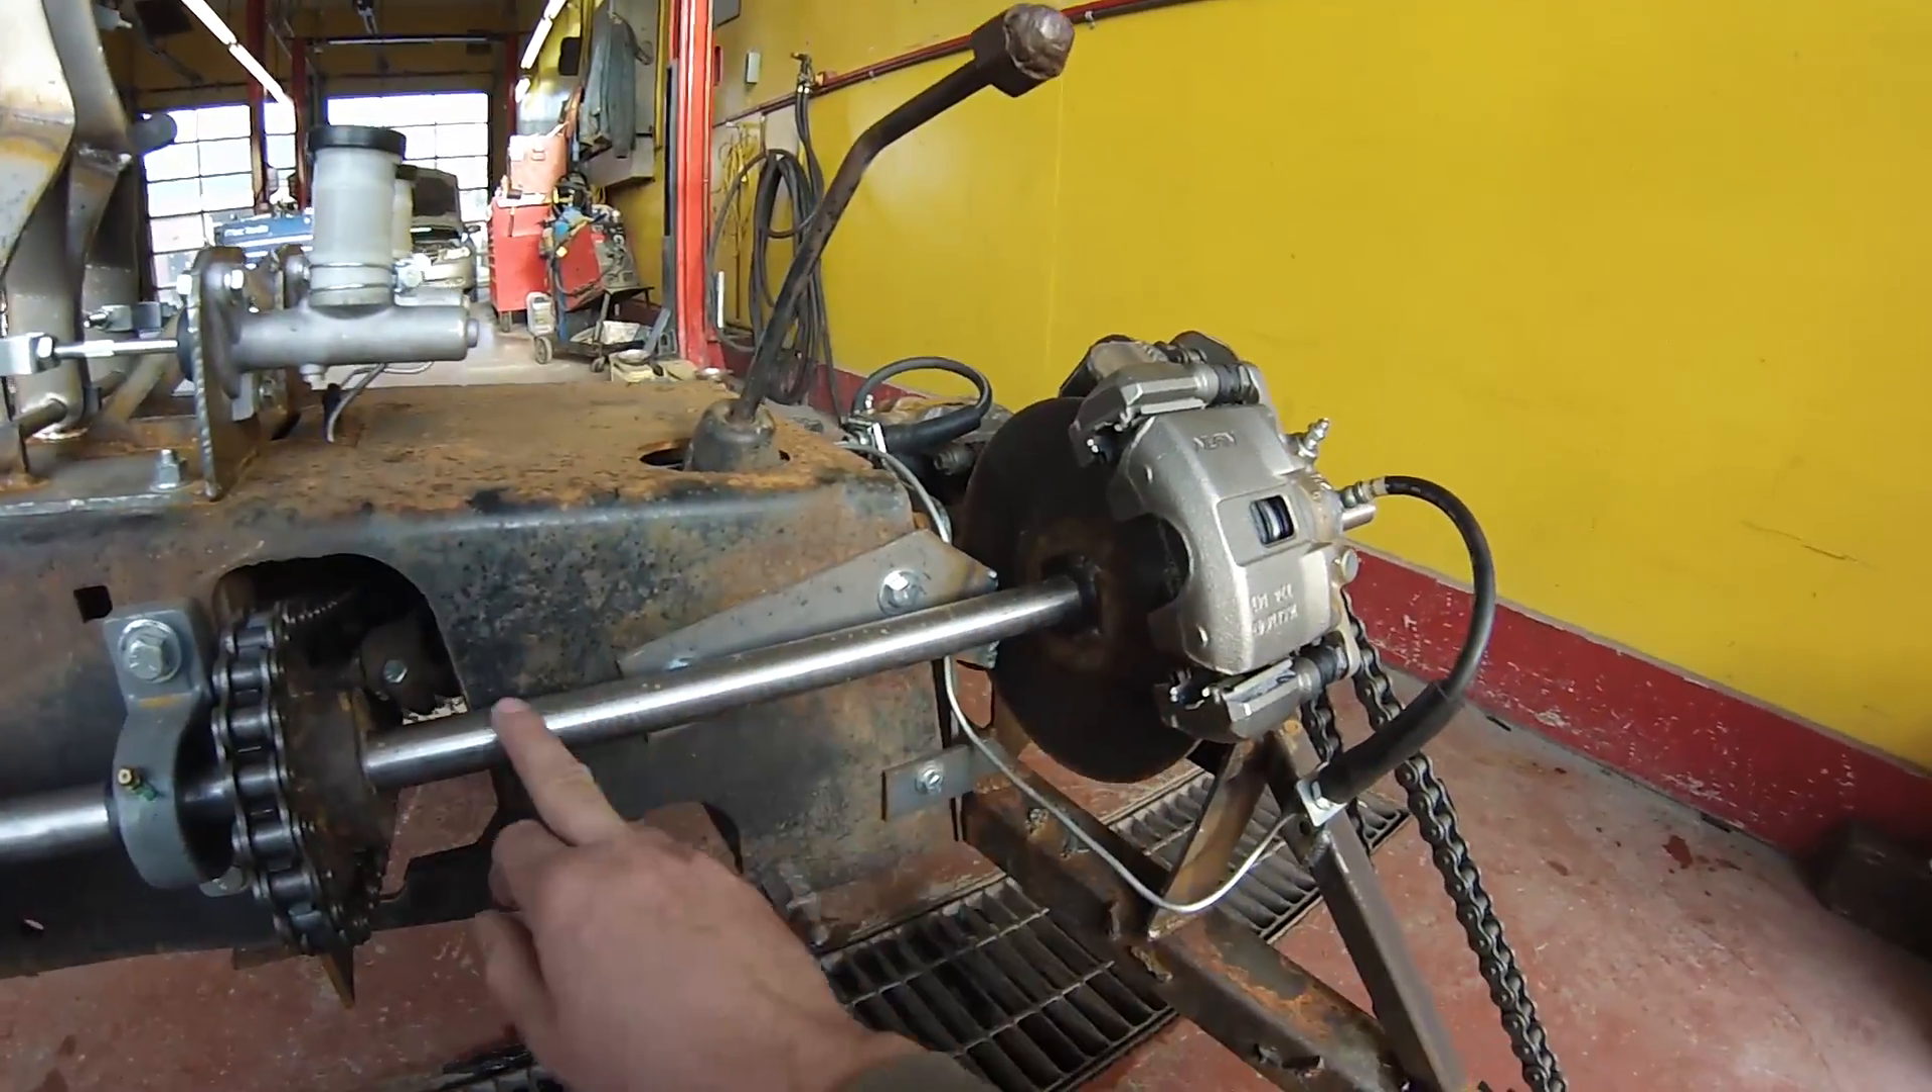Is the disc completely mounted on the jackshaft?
Yes.